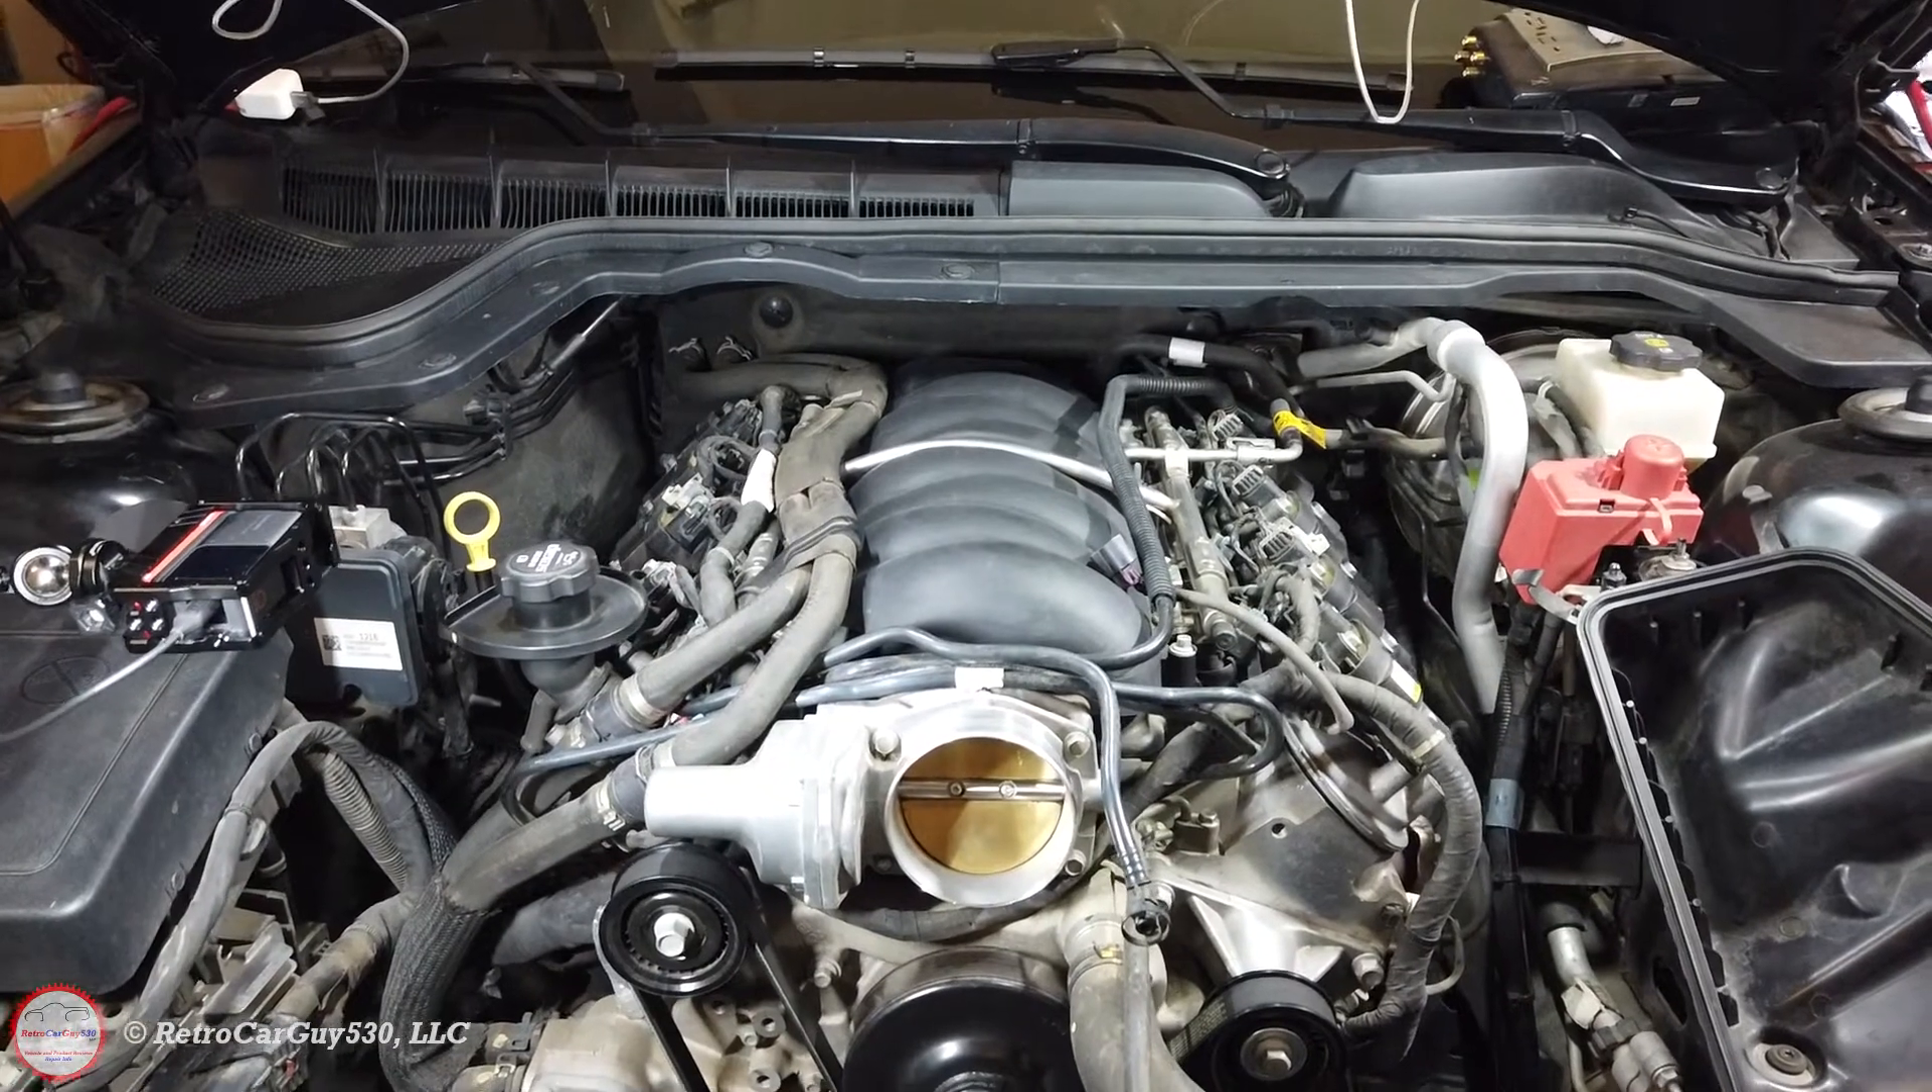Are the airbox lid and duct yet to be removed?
No.